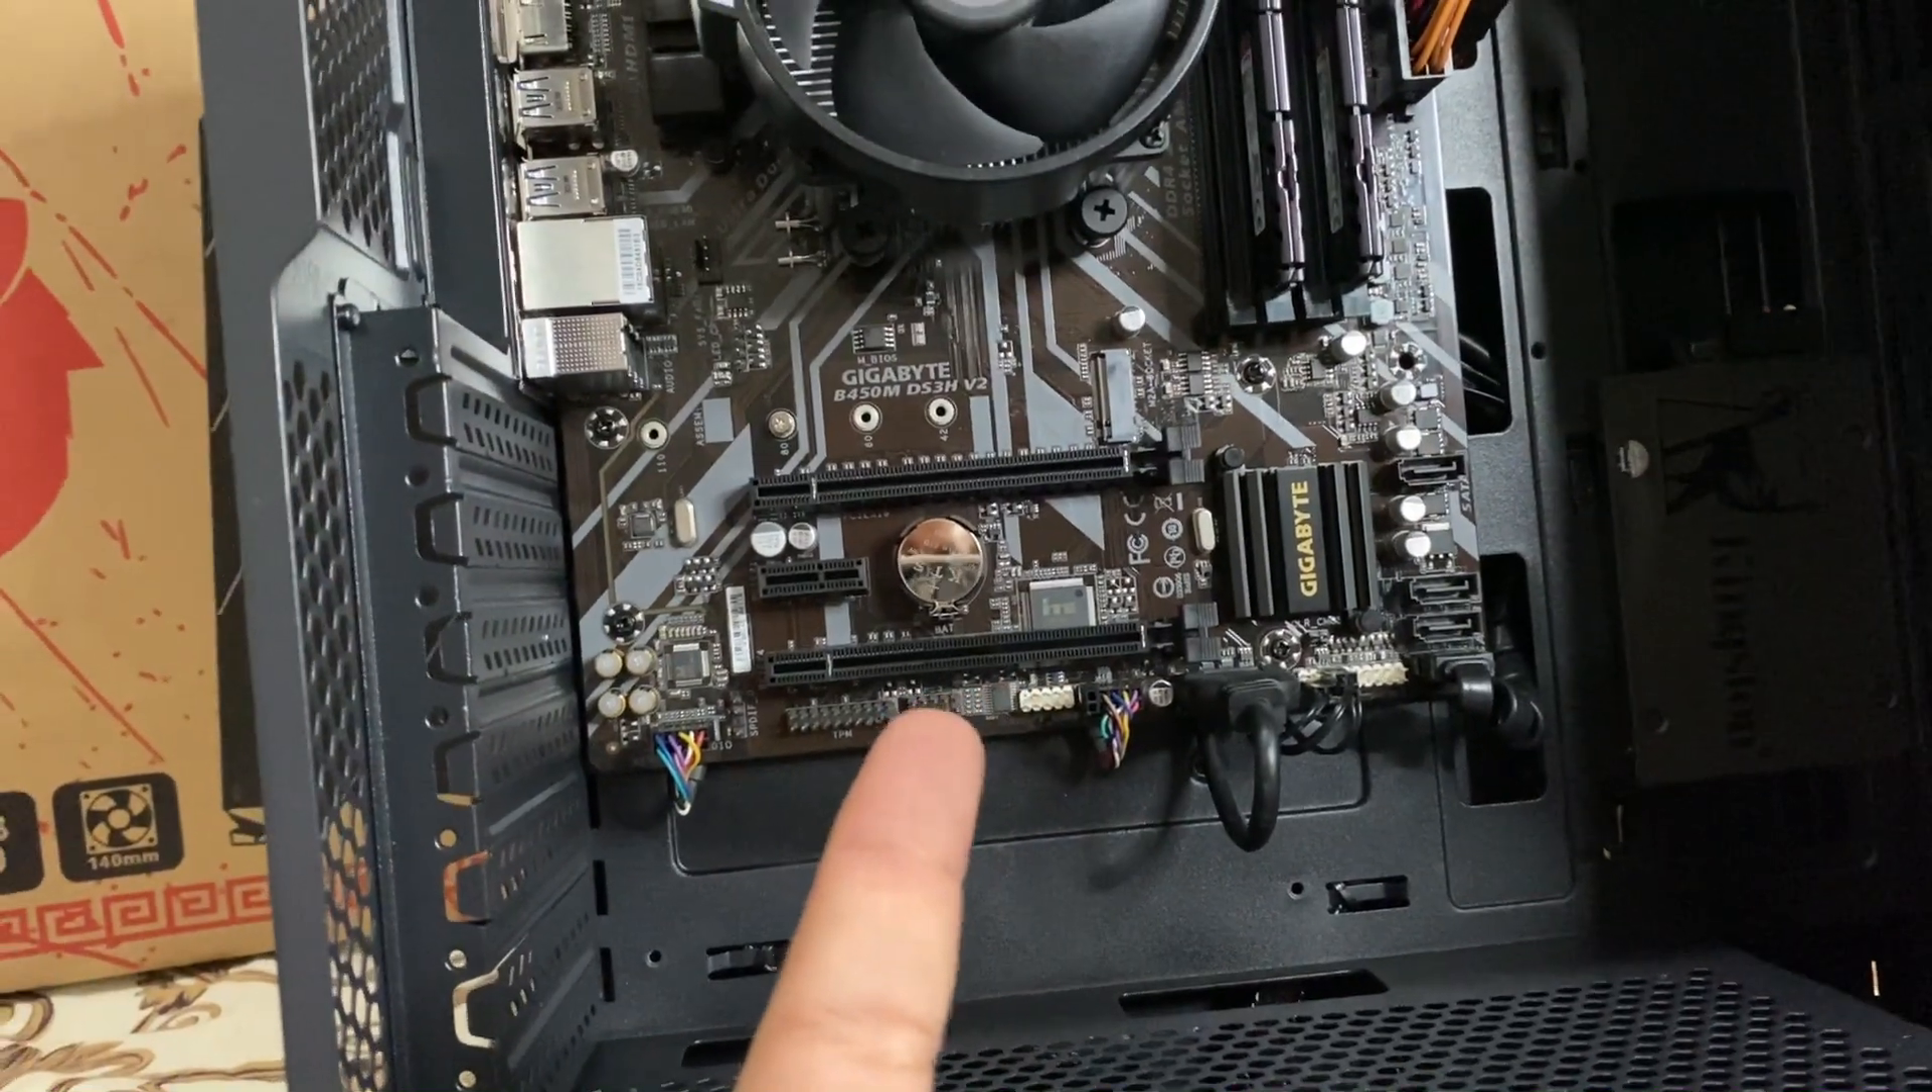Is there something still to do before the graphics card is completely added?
Yes.